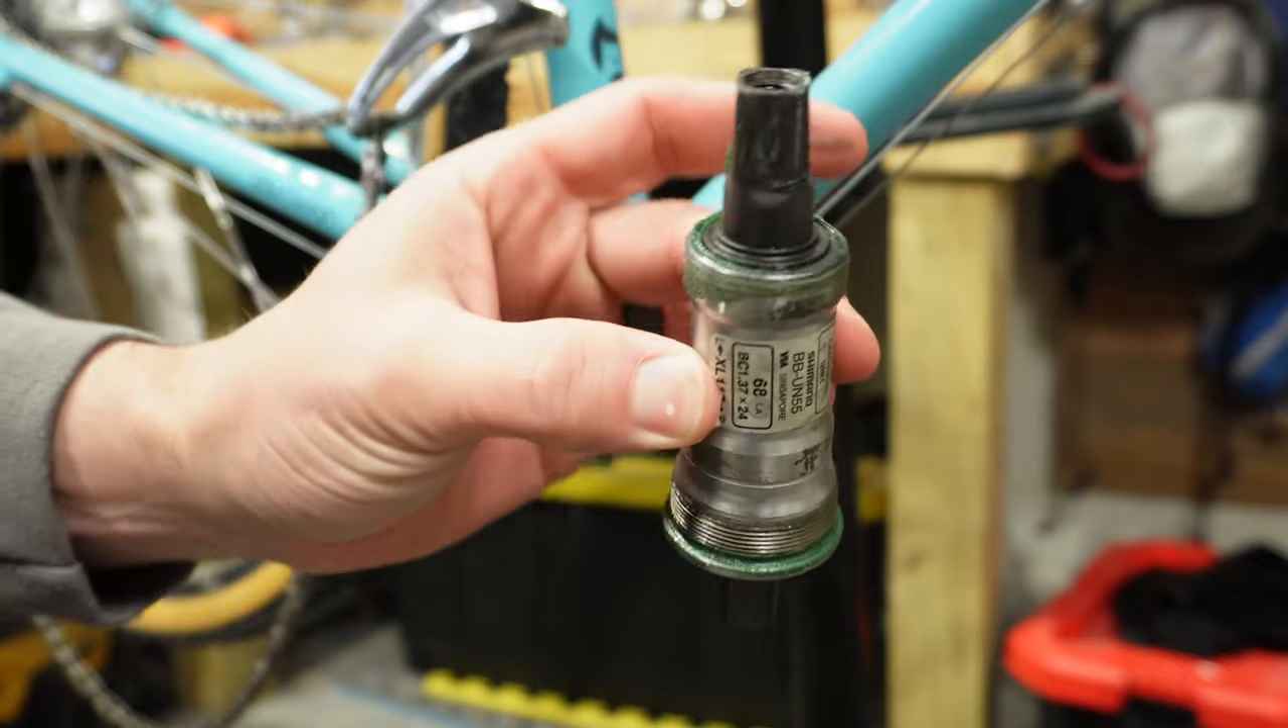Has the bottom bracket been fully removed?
Yes.